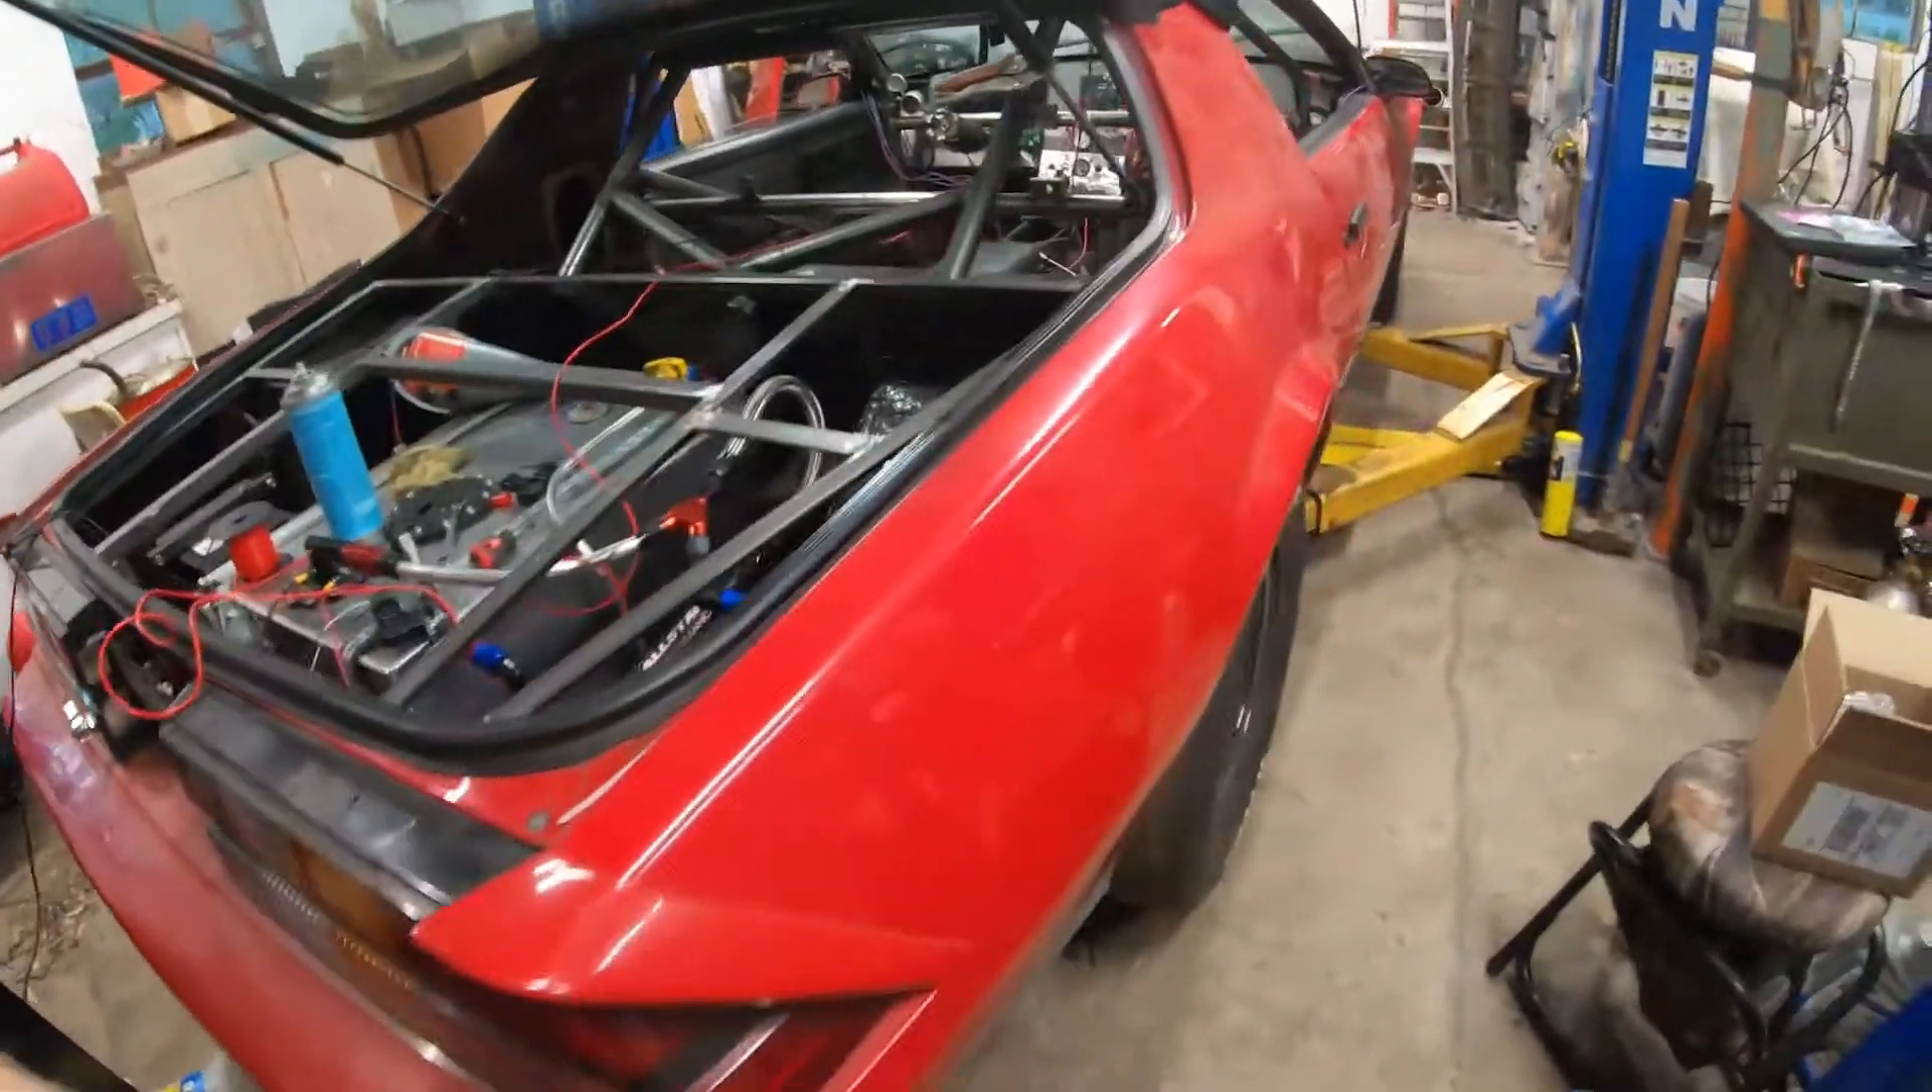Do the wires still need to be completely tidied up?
Yes.